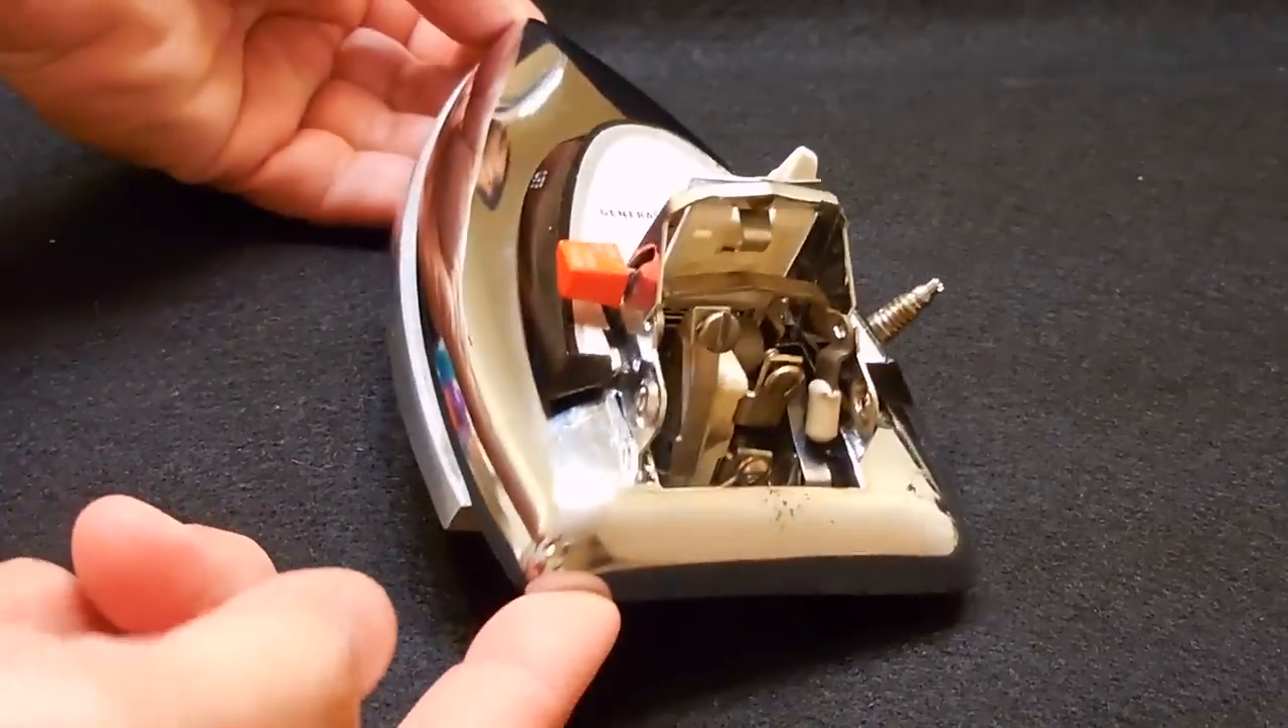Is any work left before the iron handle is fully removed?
No.